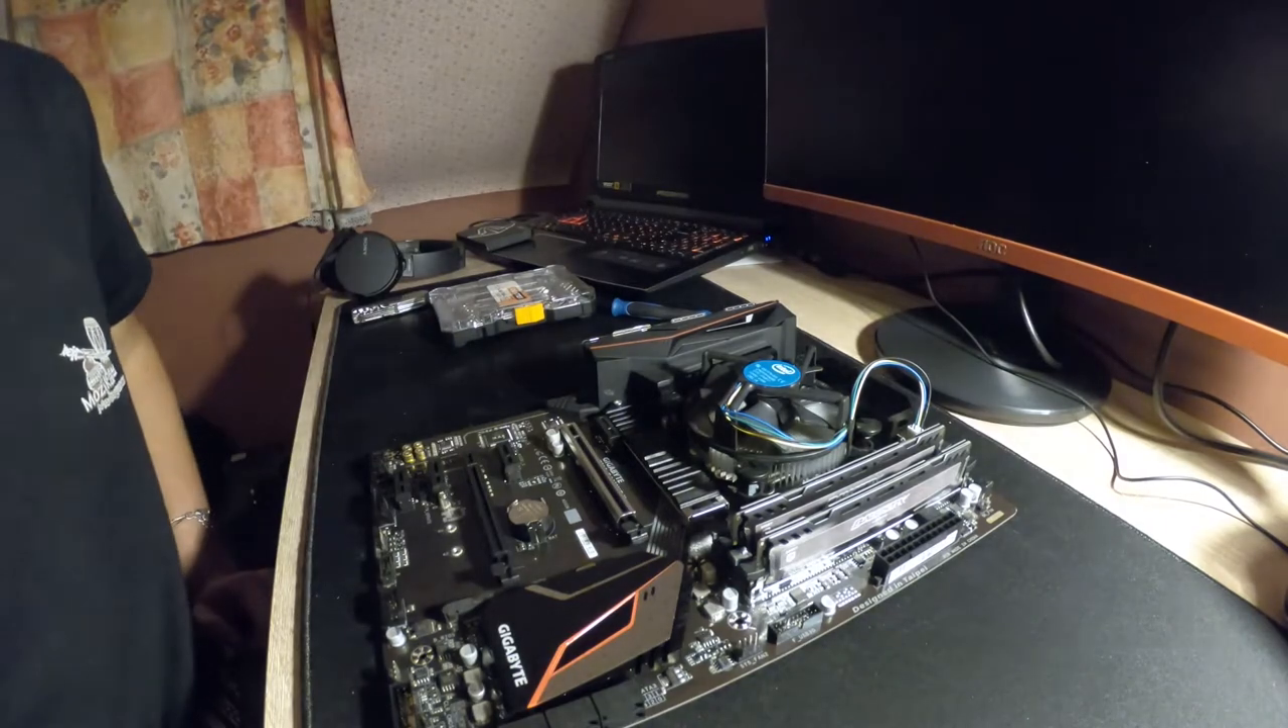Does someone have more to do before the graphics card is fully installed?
Yes.